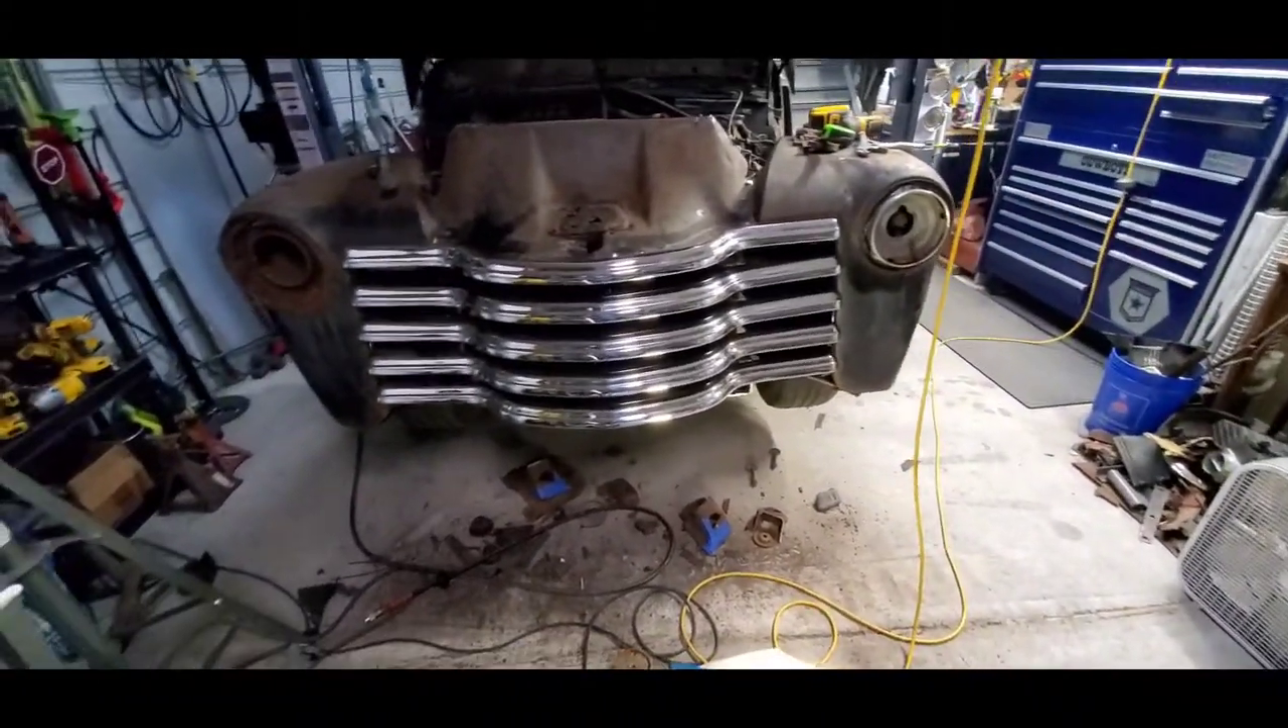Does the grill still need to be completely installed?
No.